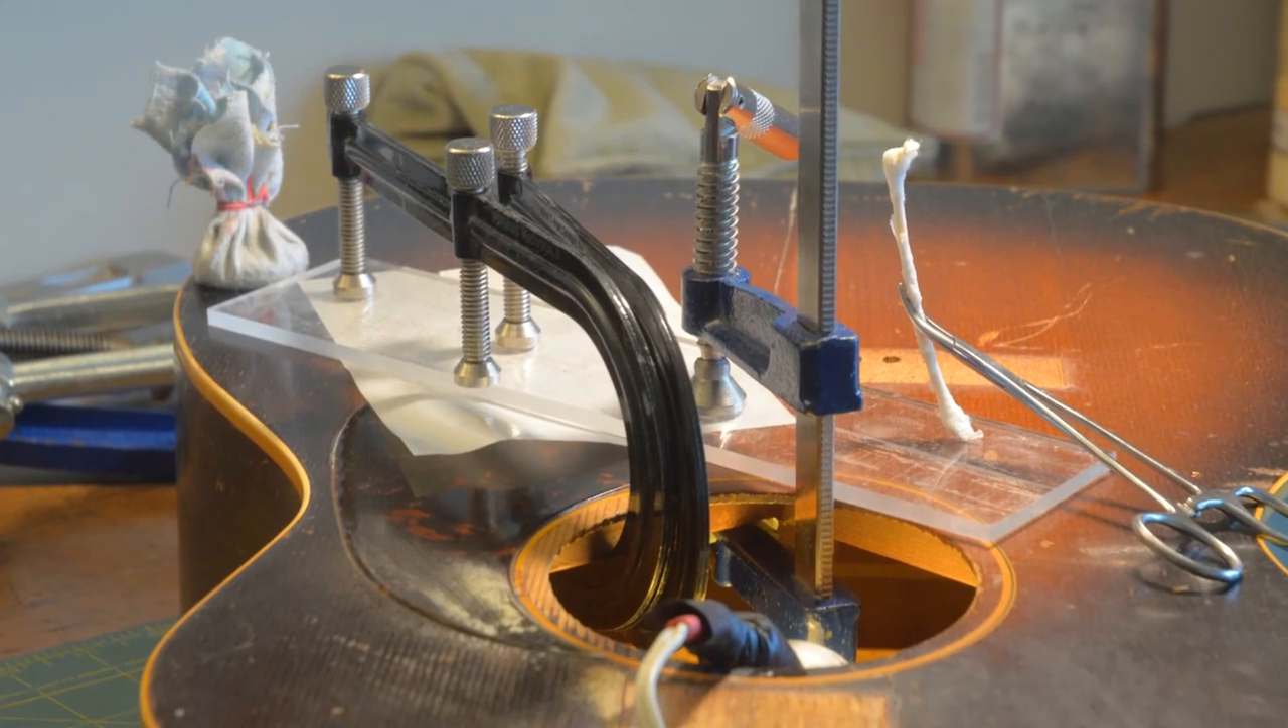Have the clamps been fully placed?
Yes.